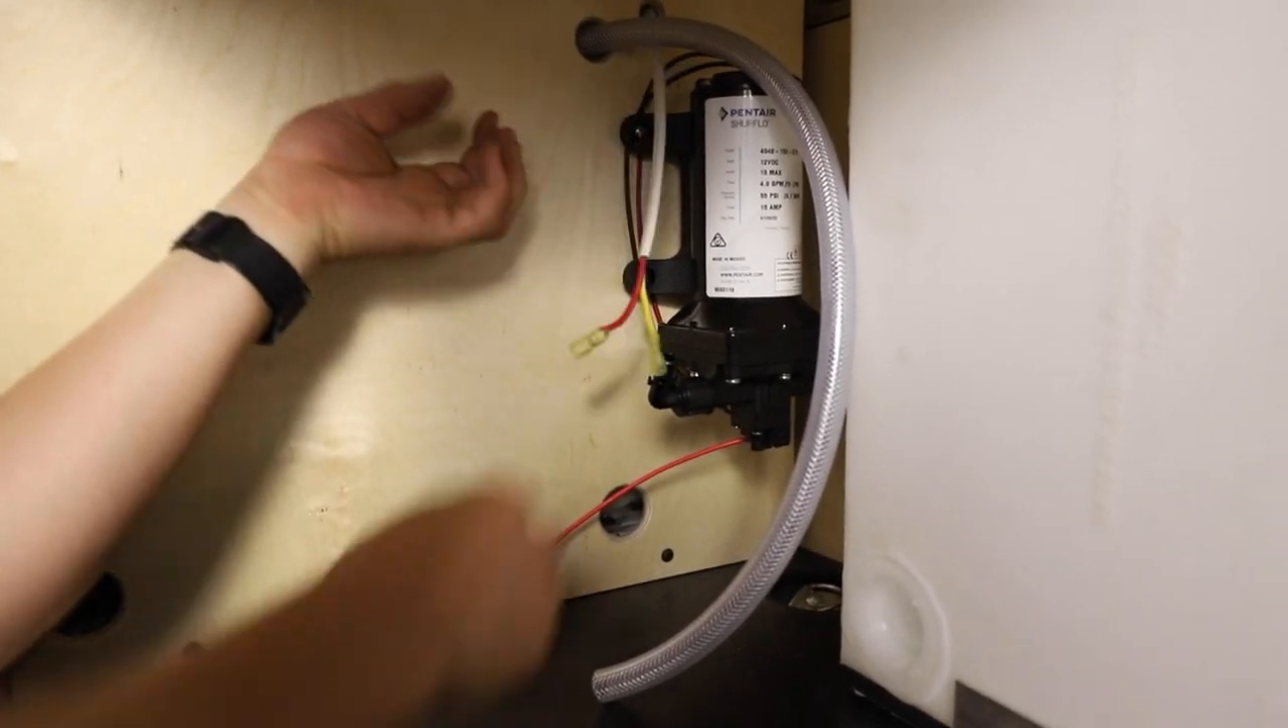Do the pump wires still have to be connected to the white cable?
Yes.